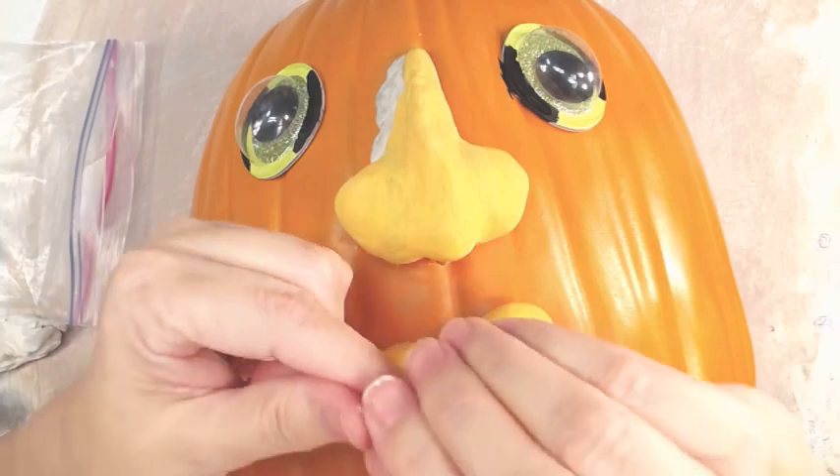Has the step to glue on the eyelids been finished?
No.